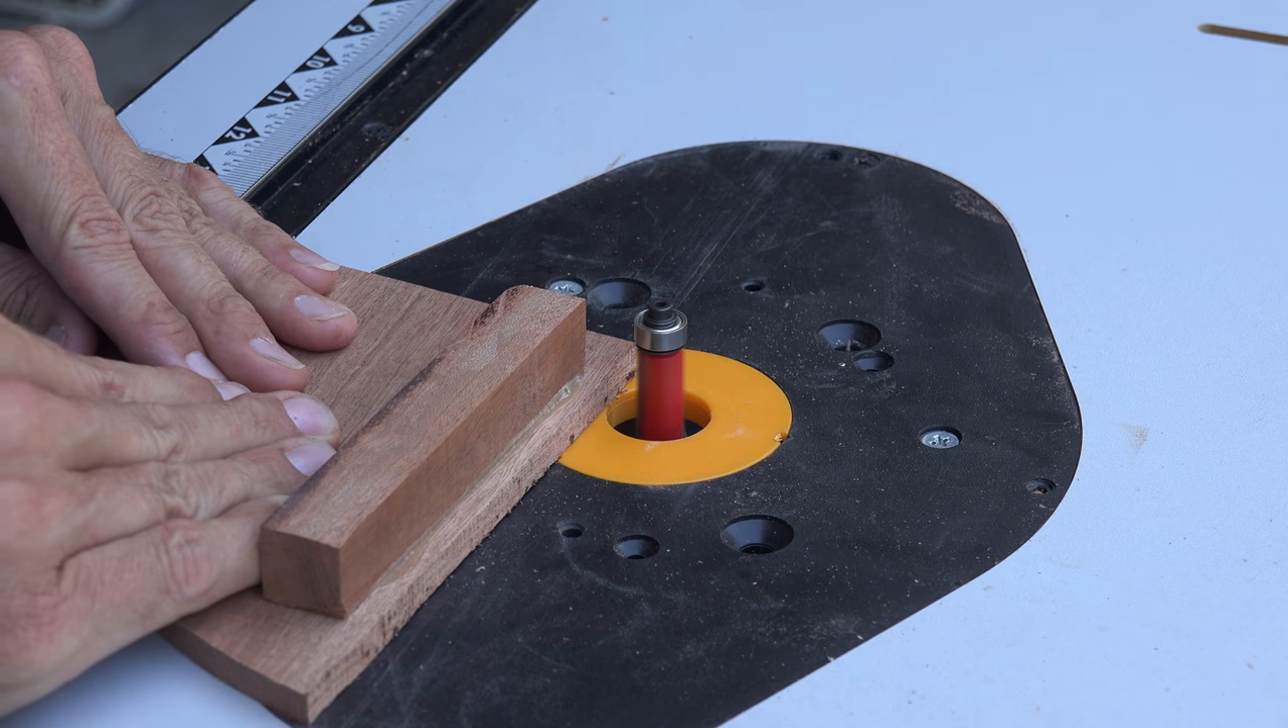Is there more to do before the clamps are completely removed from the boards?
No.